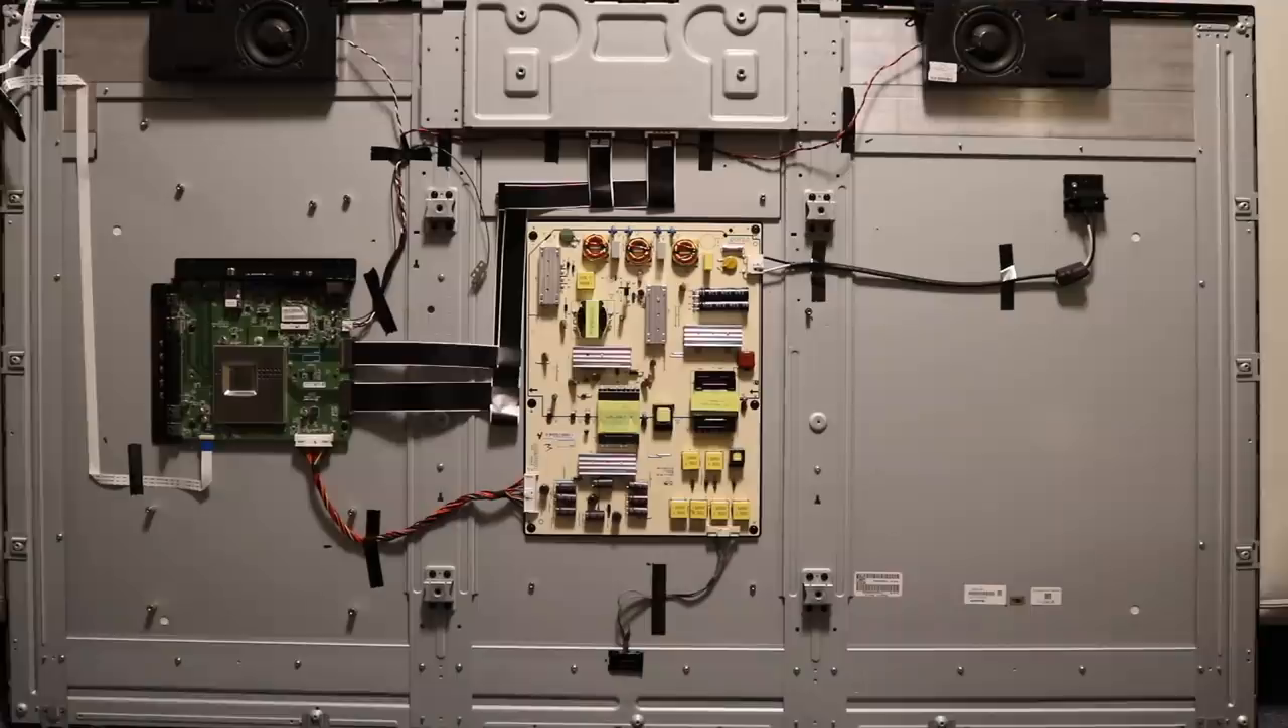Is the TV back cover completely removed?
Yes.